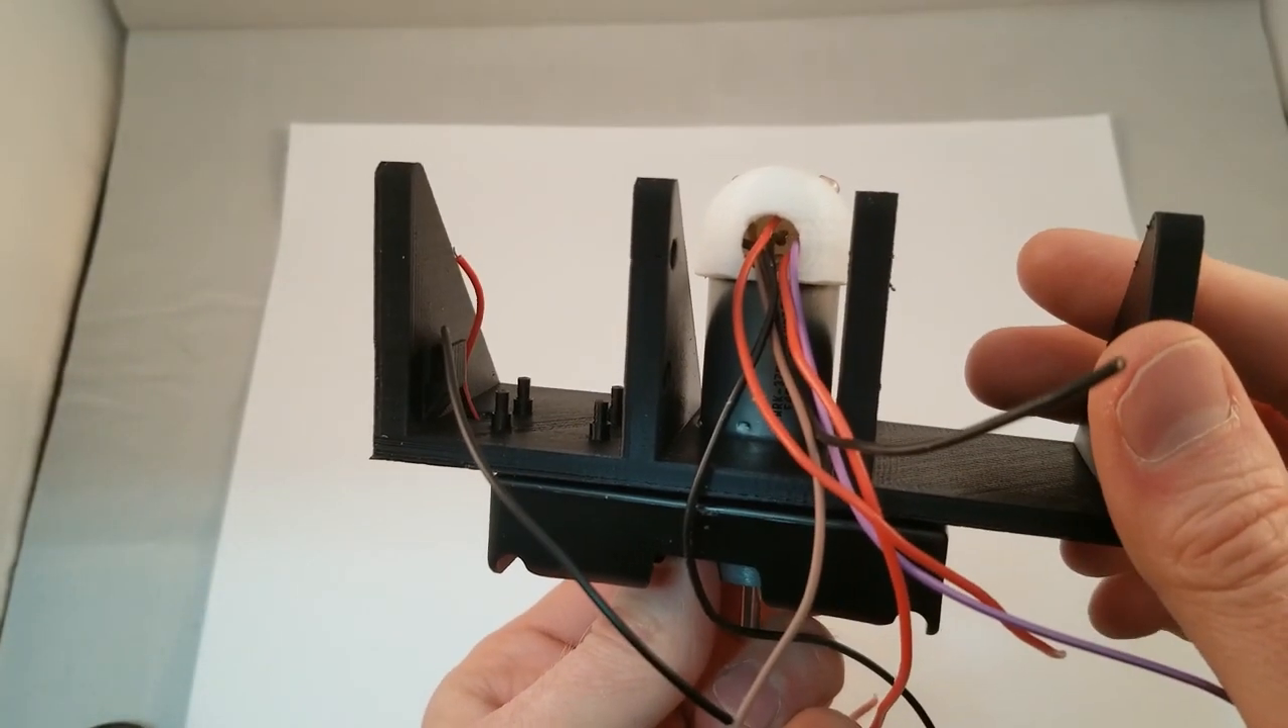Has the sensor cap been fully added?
Yes.